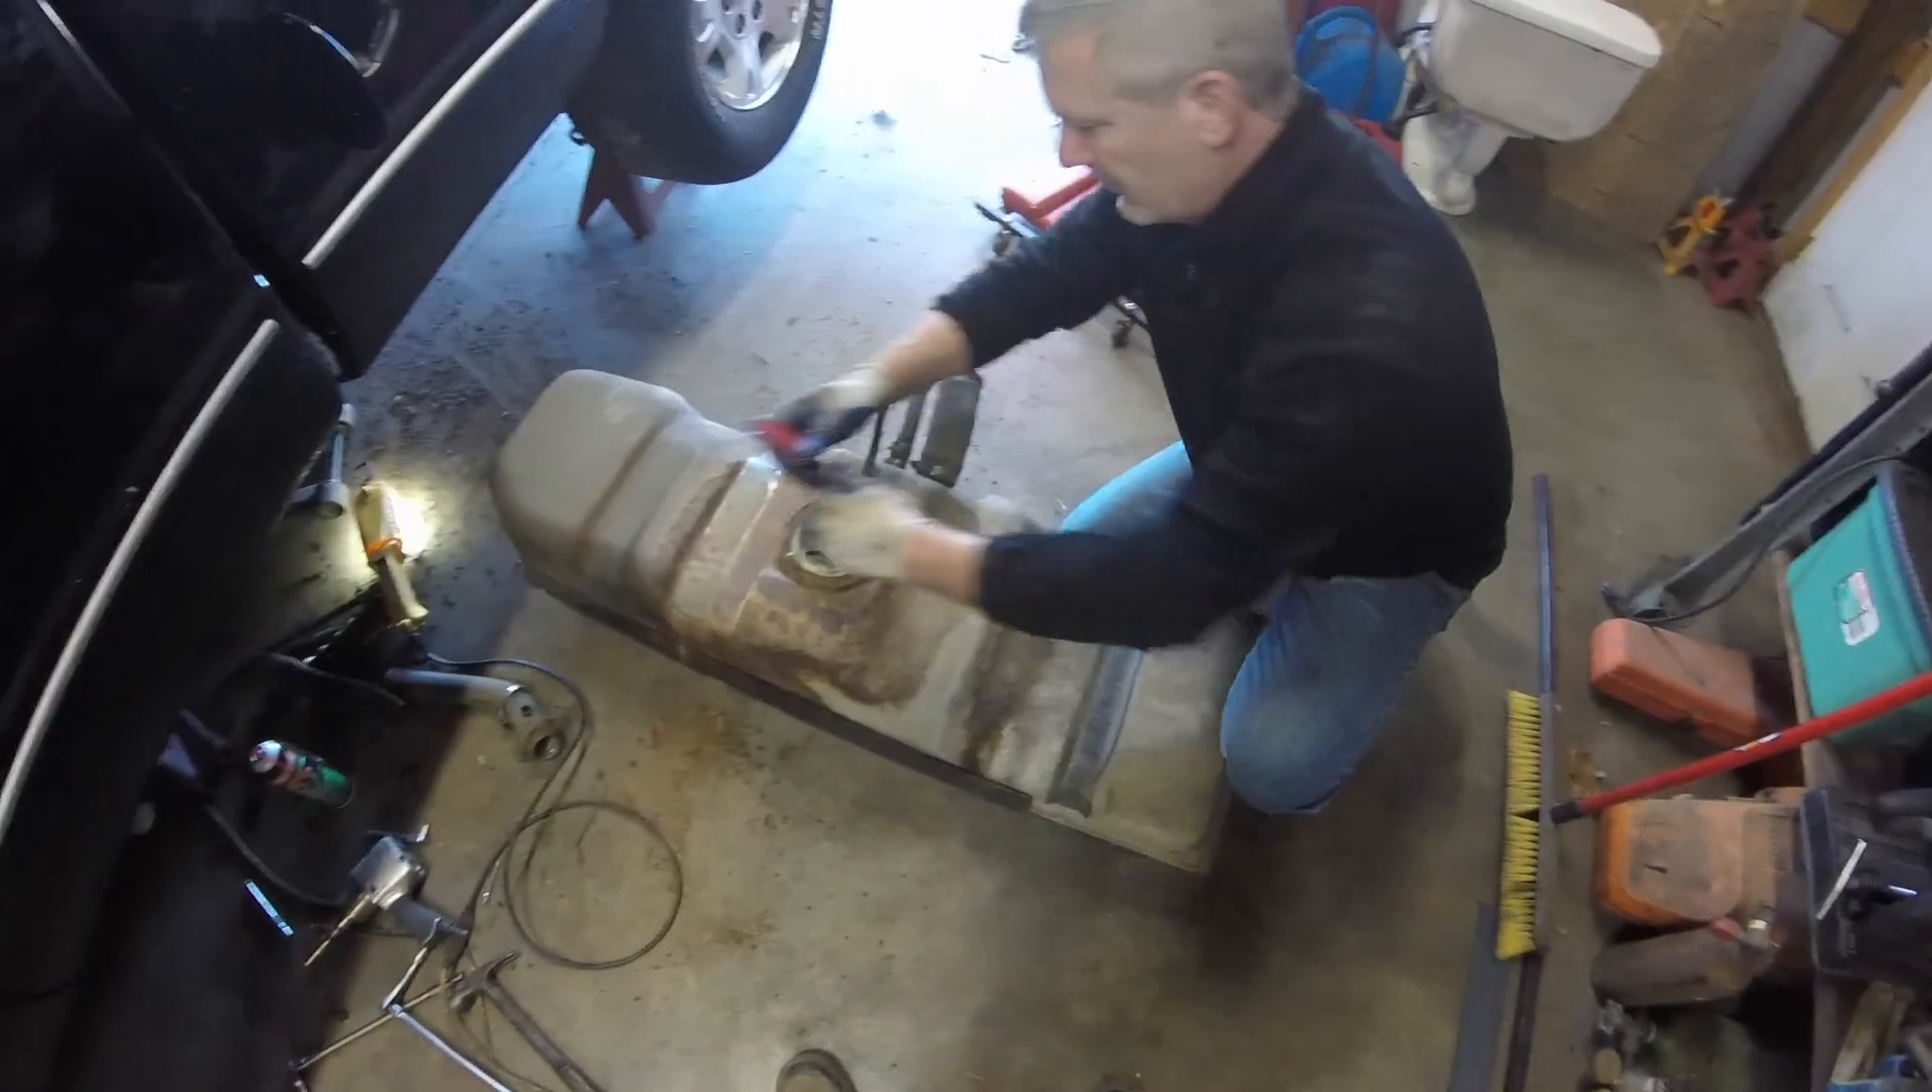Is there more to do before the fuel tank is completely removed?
No.